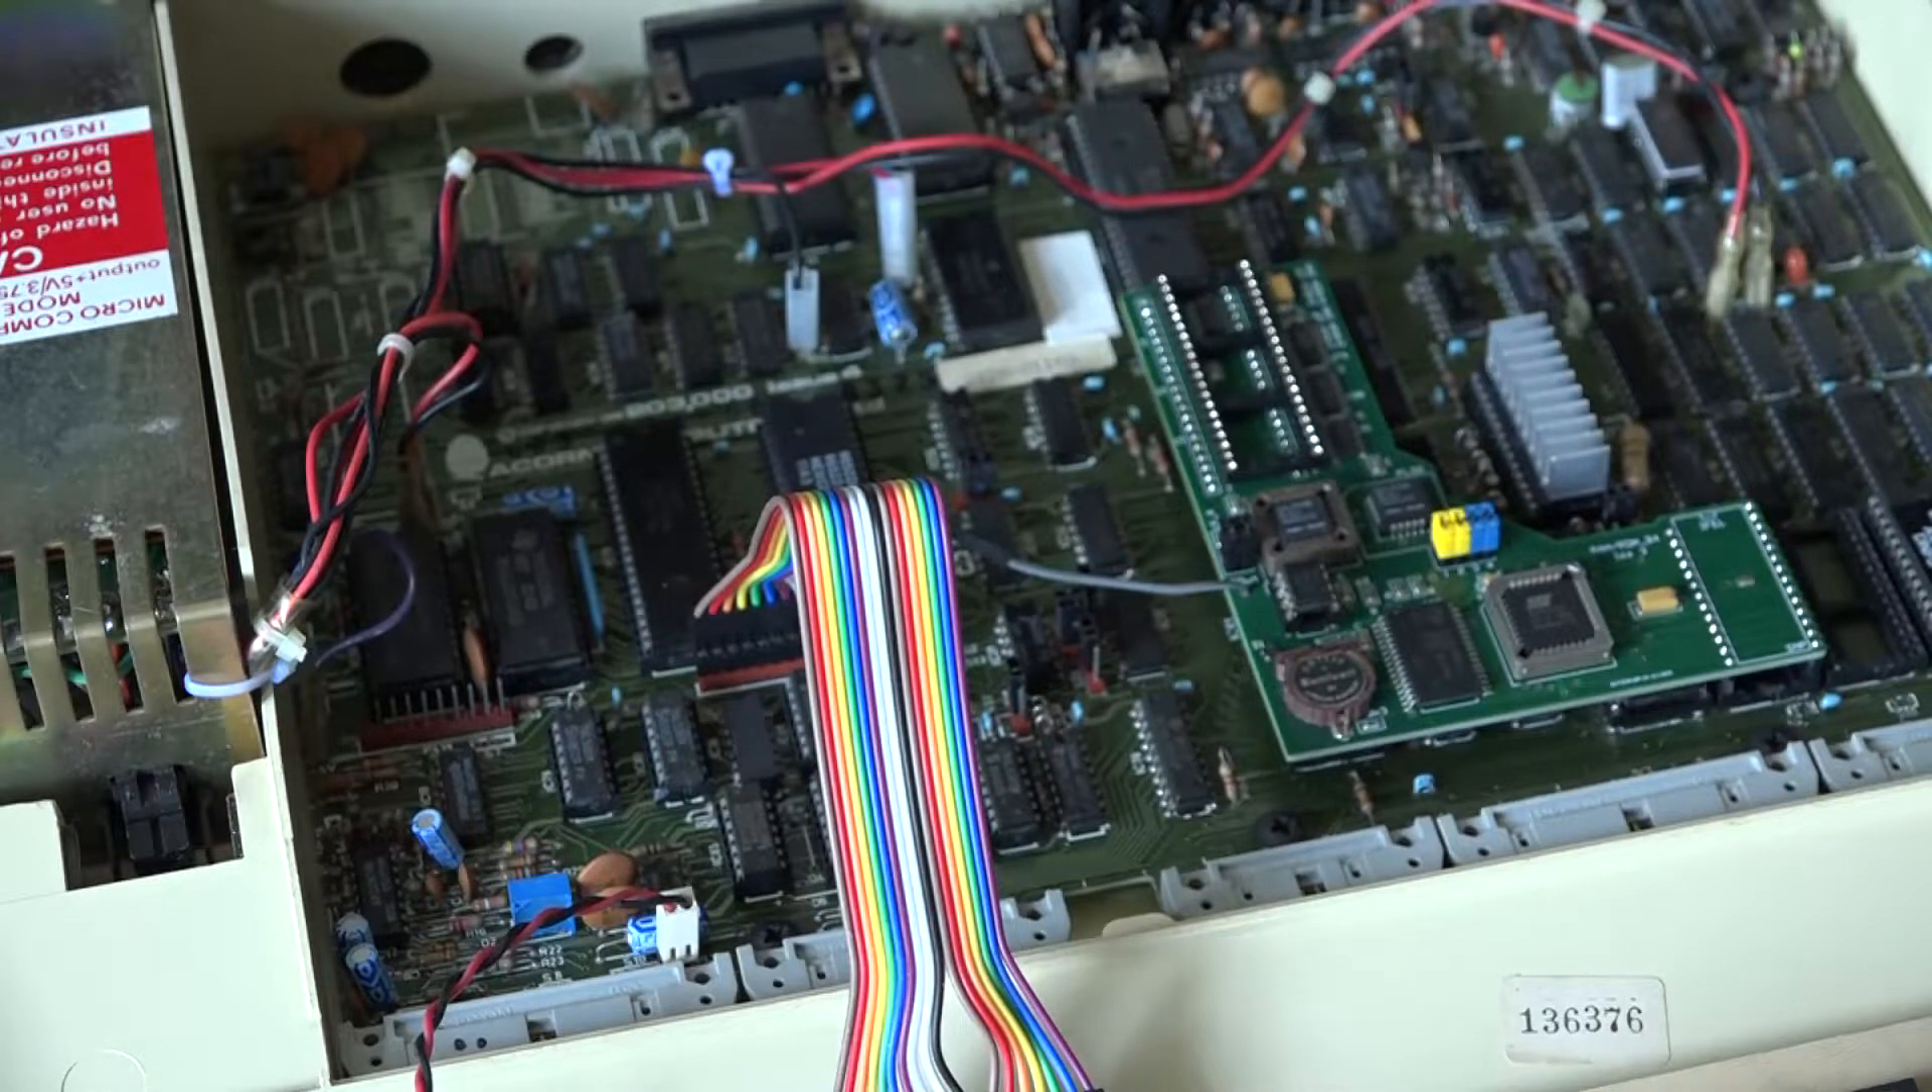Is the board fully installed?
Yes.